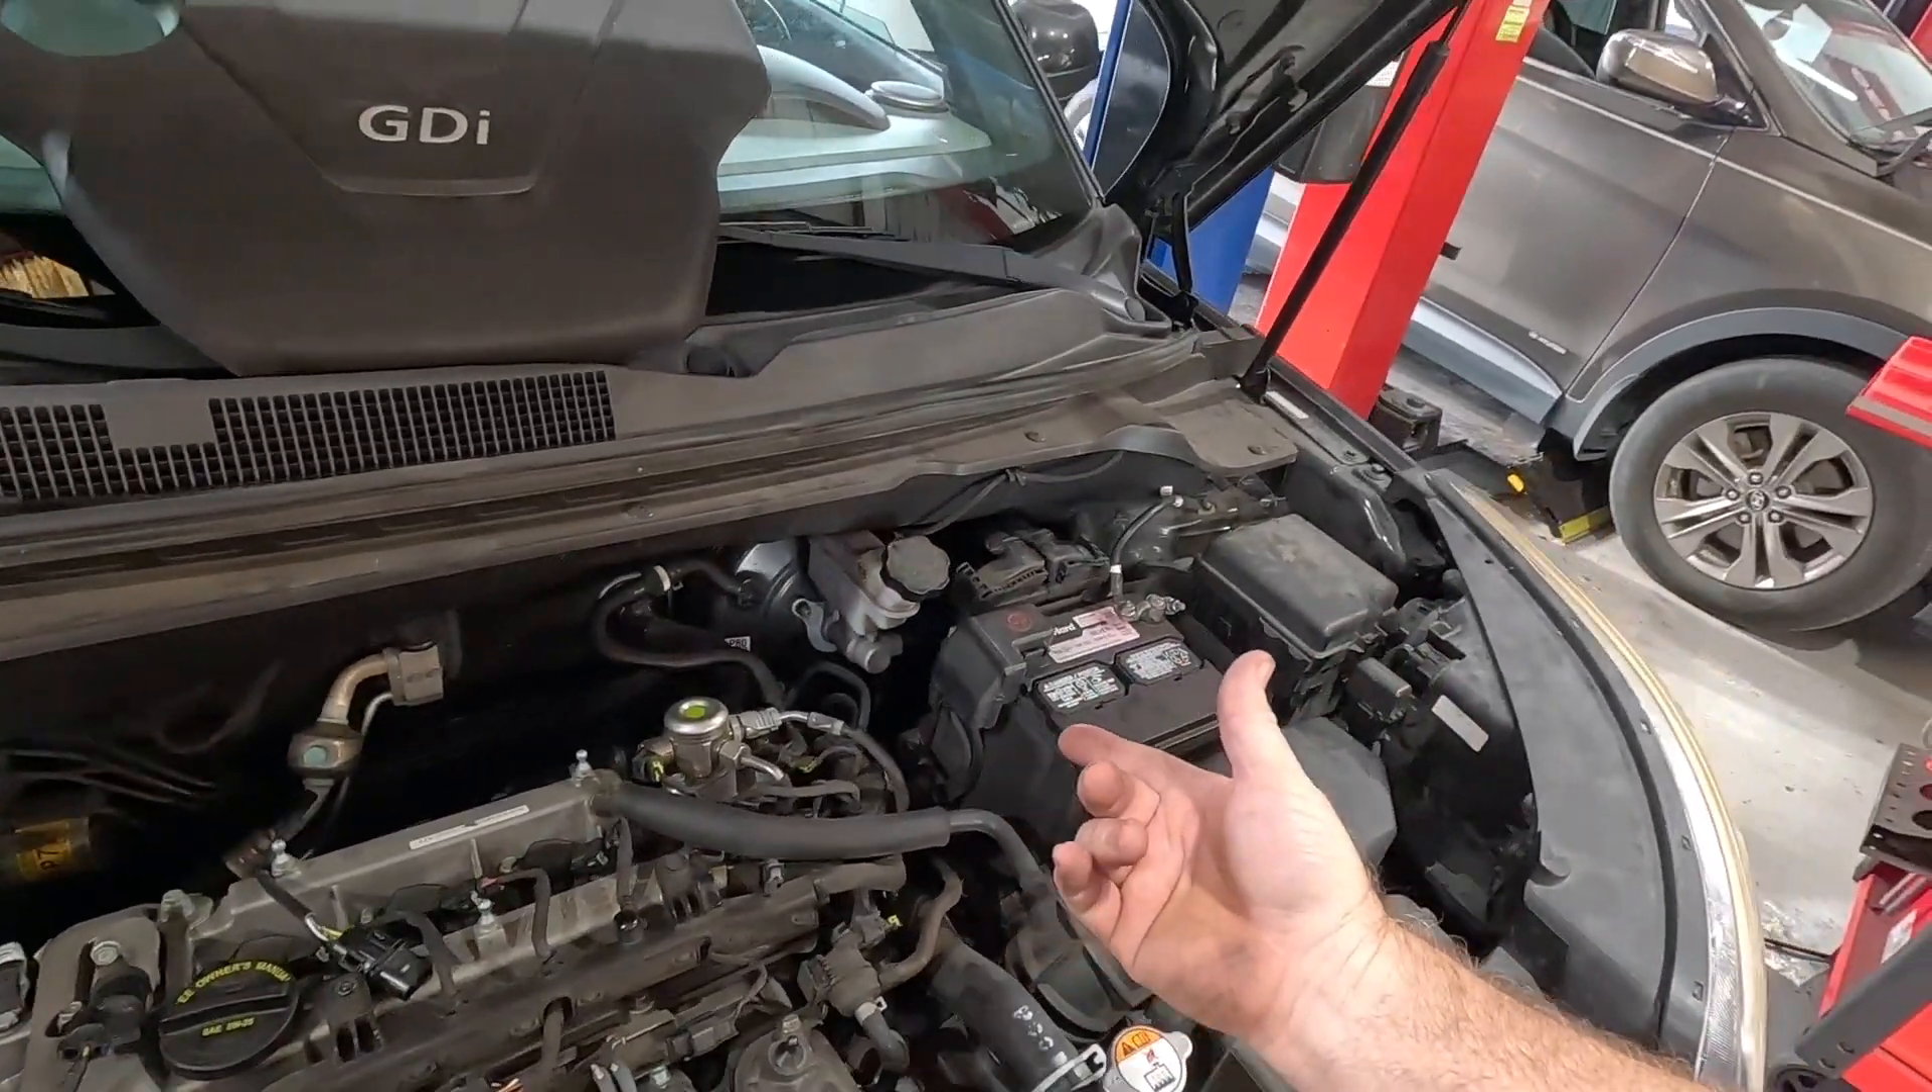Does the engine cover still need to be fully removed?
No.